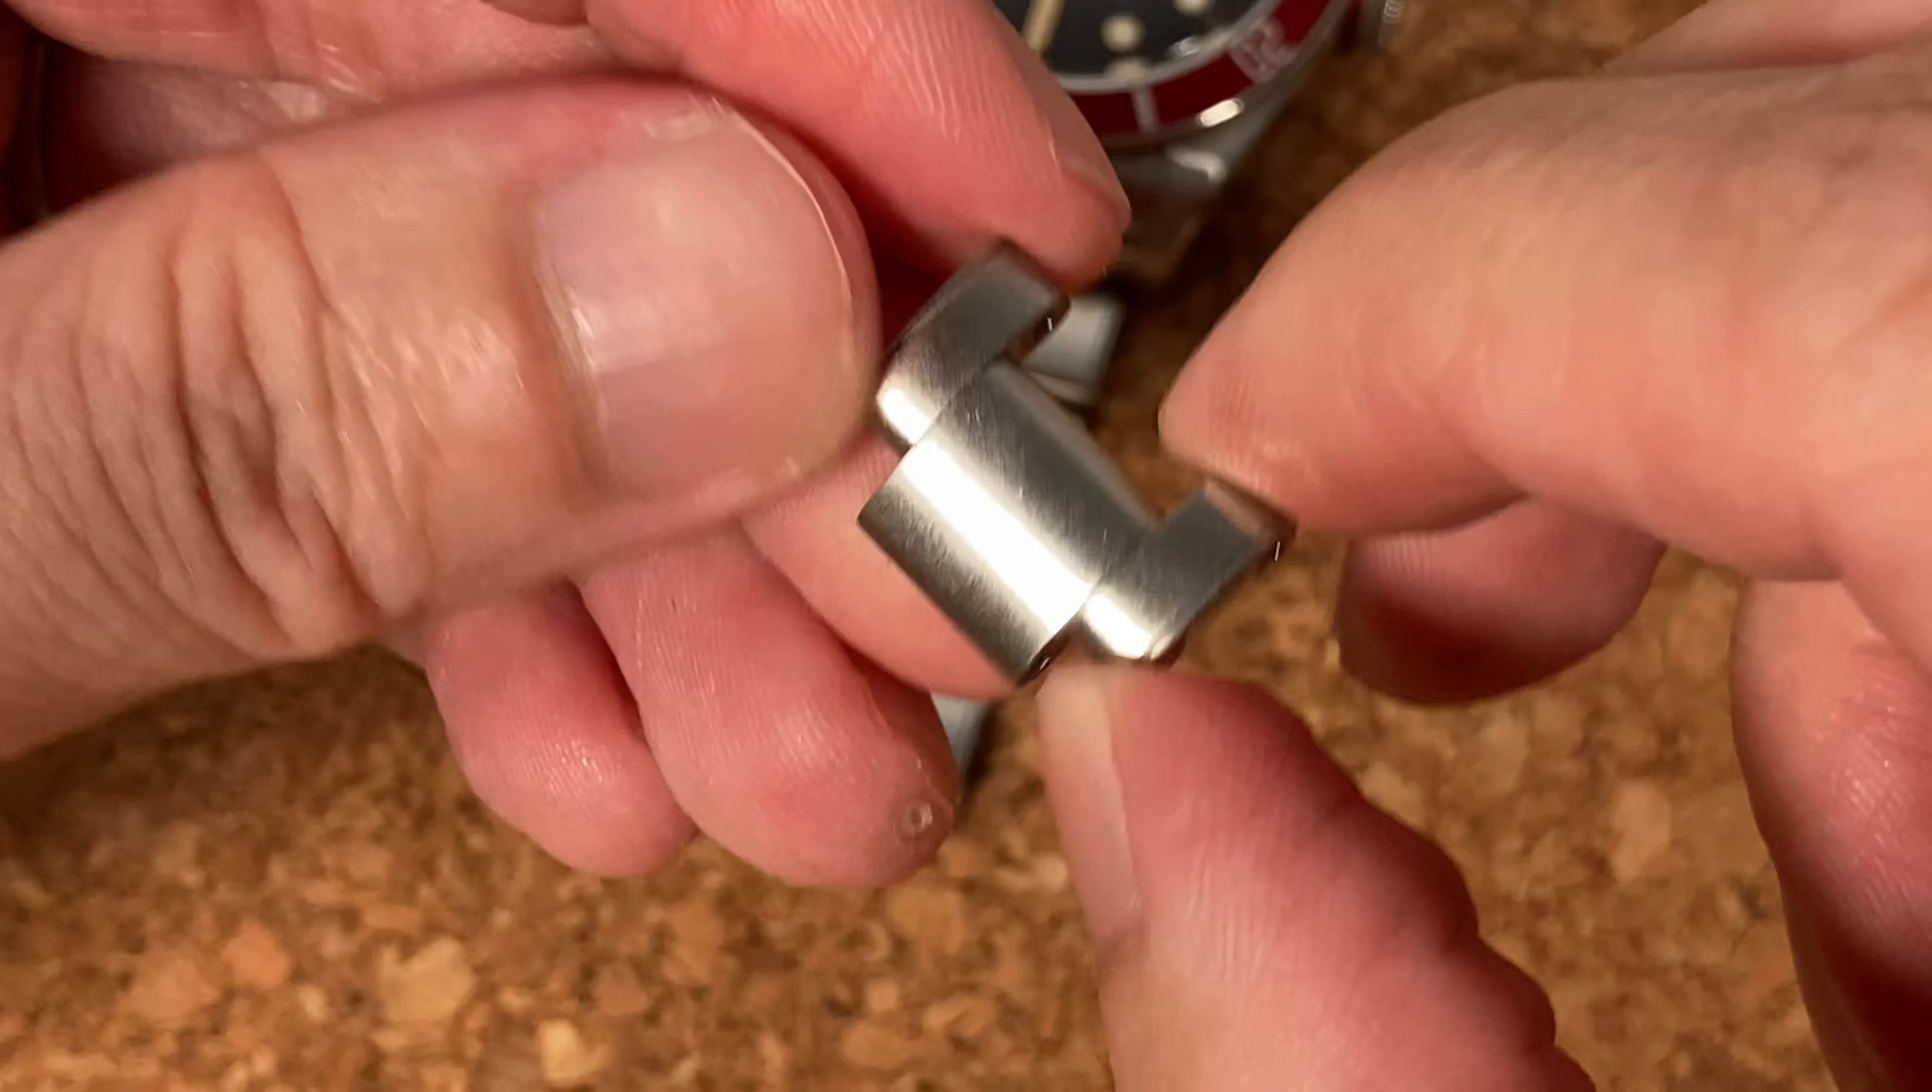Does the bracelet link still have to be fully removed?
No.